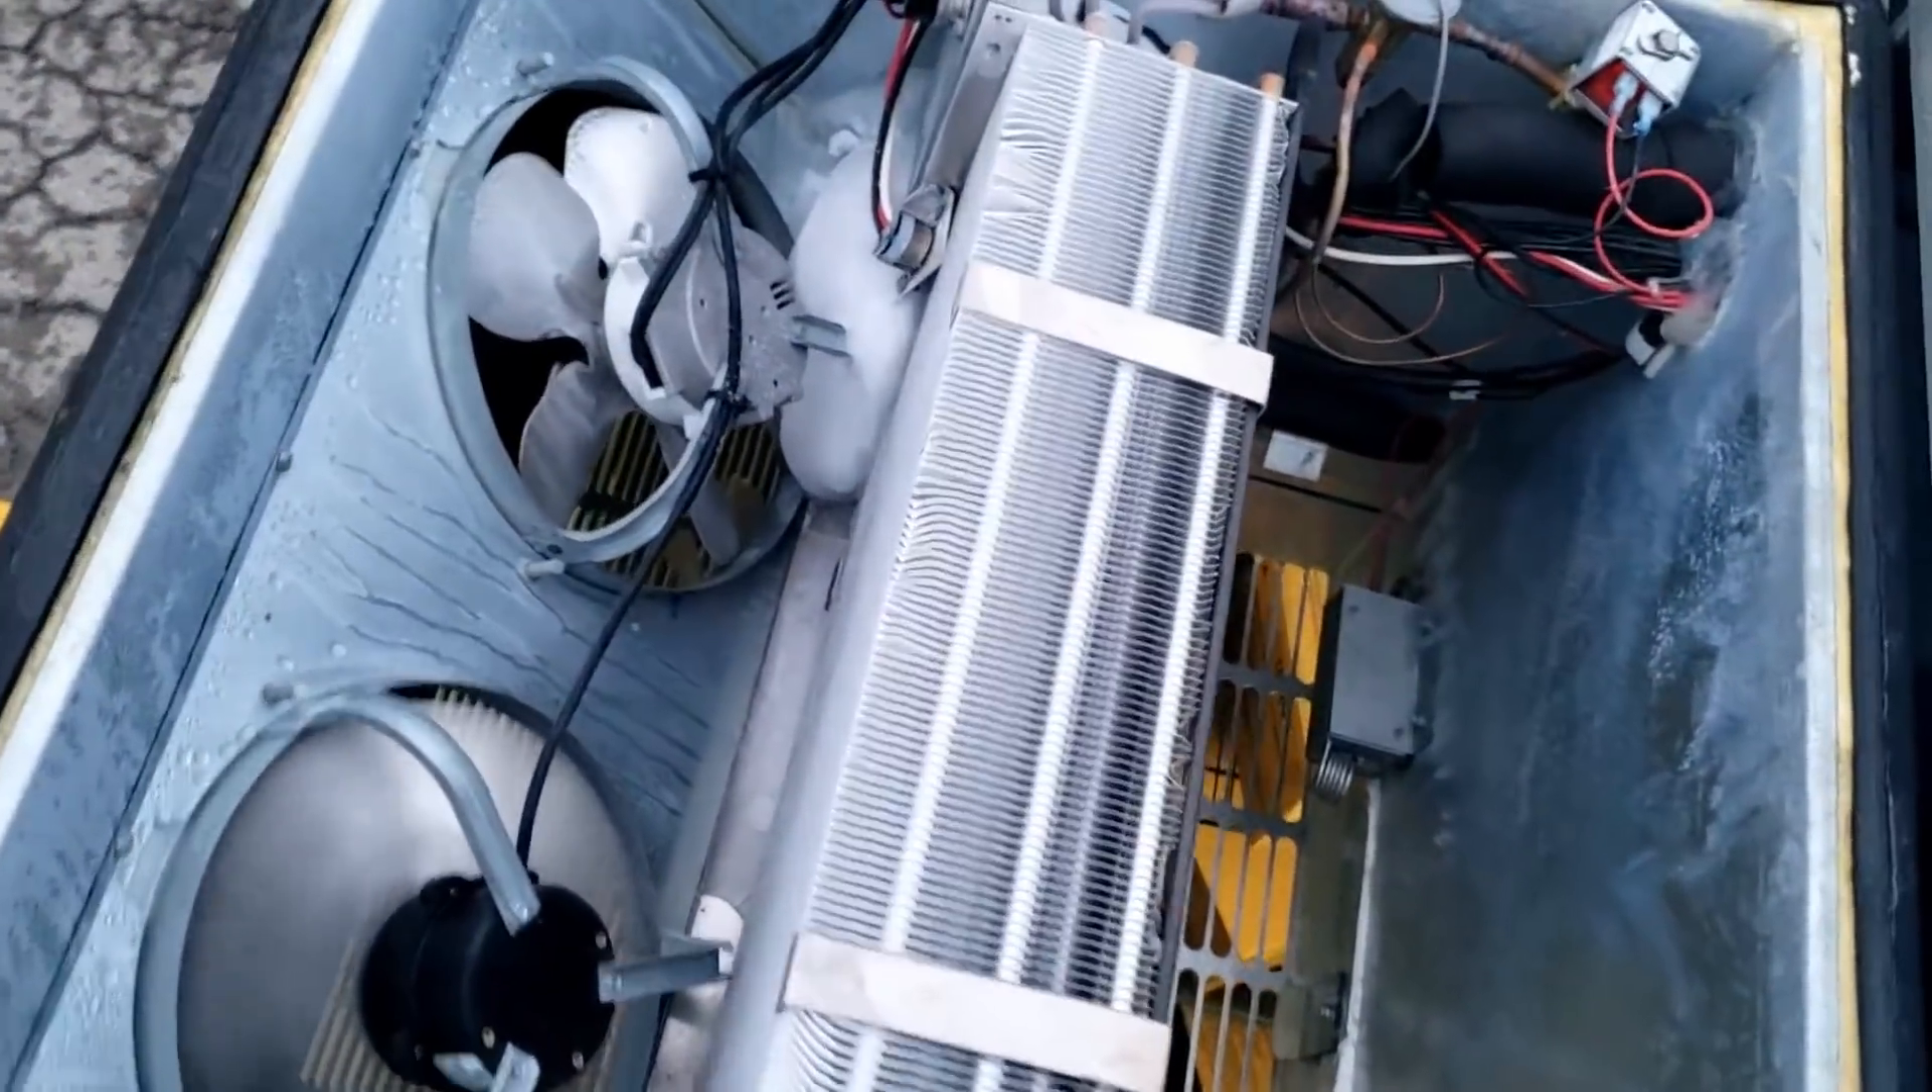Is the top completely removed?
Yes.